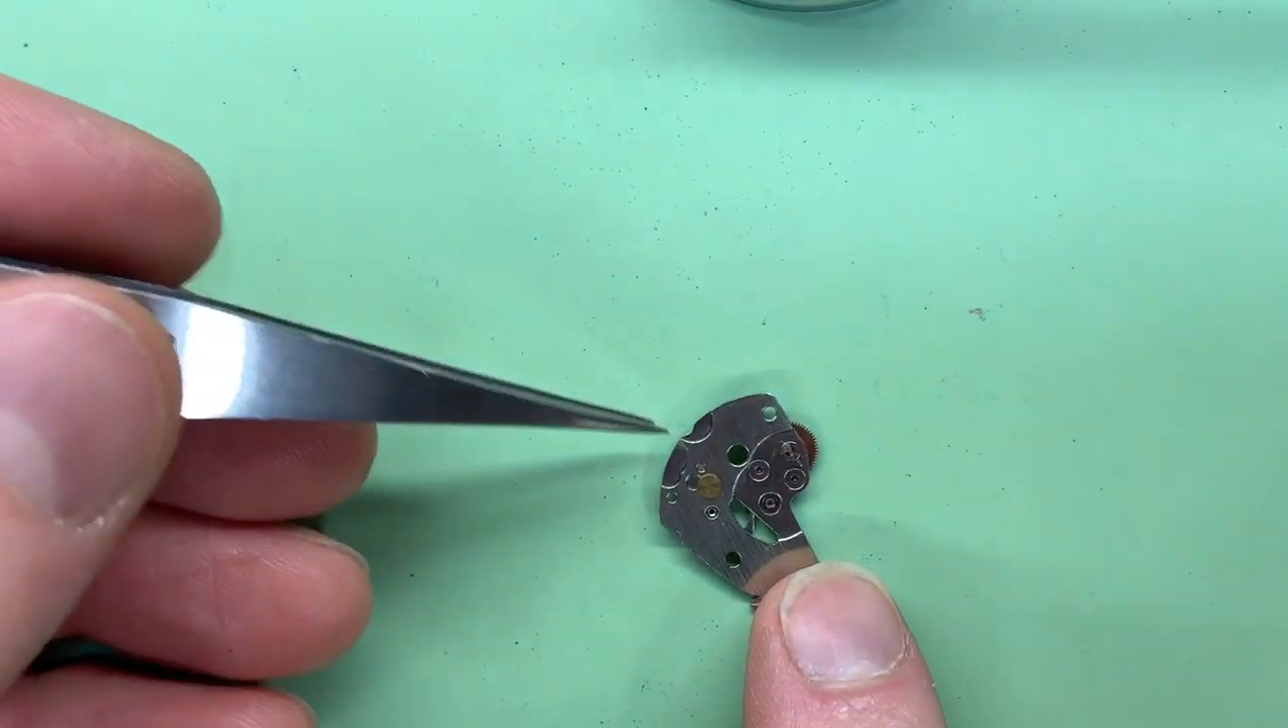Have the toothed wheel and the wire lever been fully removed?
No.